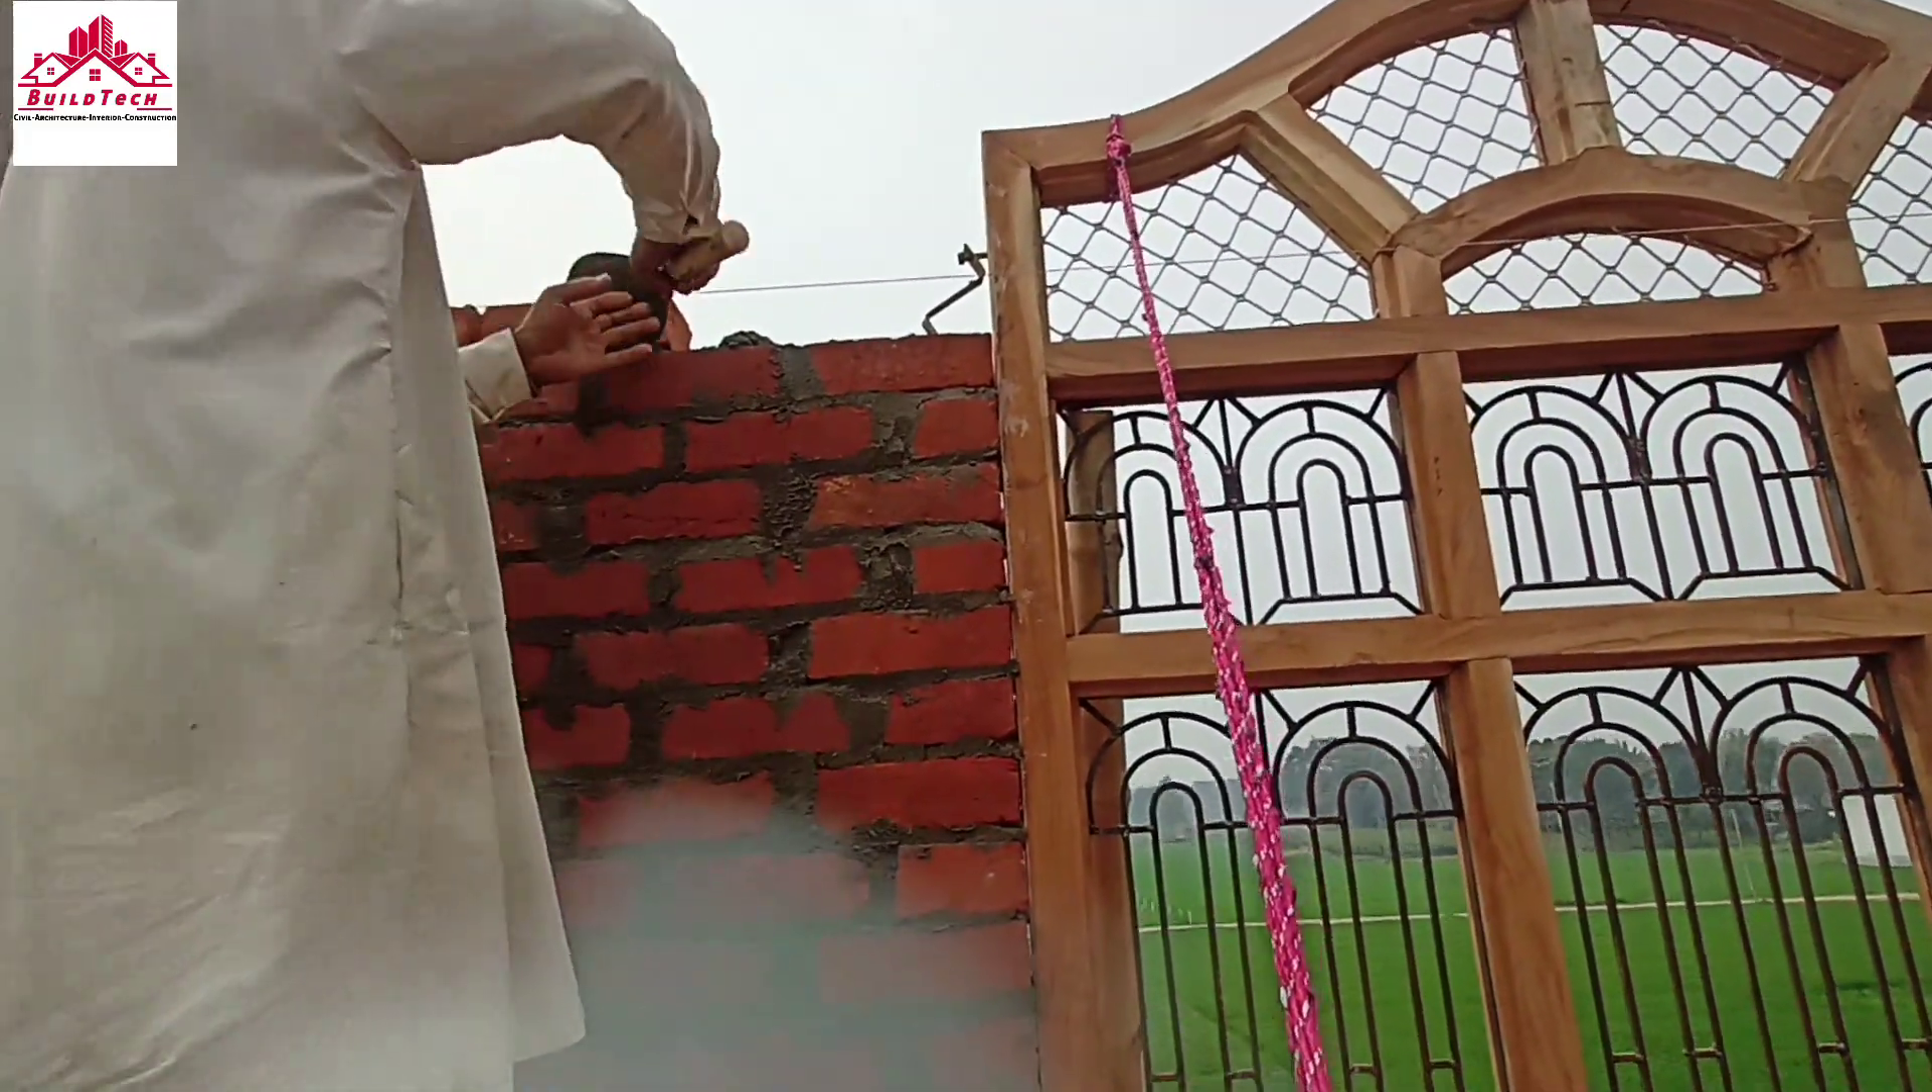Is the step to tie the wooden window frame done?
Yes.